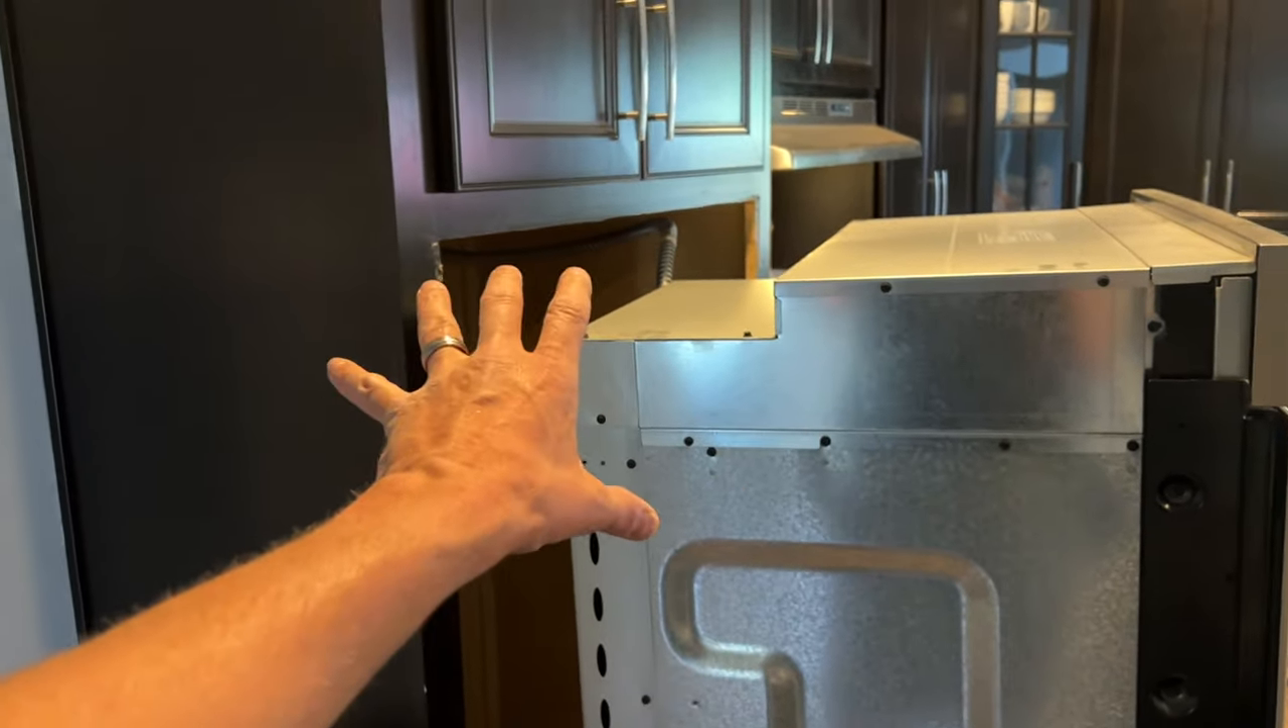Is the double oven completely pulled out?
Yes.